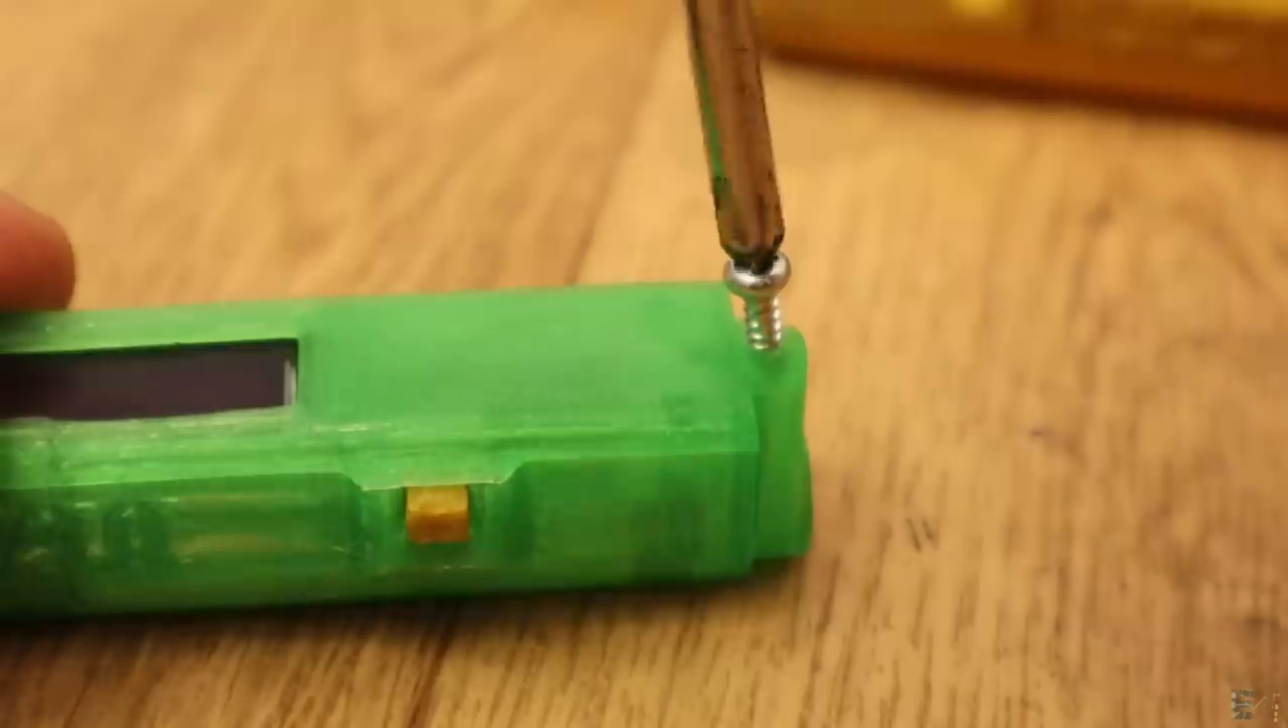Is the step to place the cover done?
Yes.